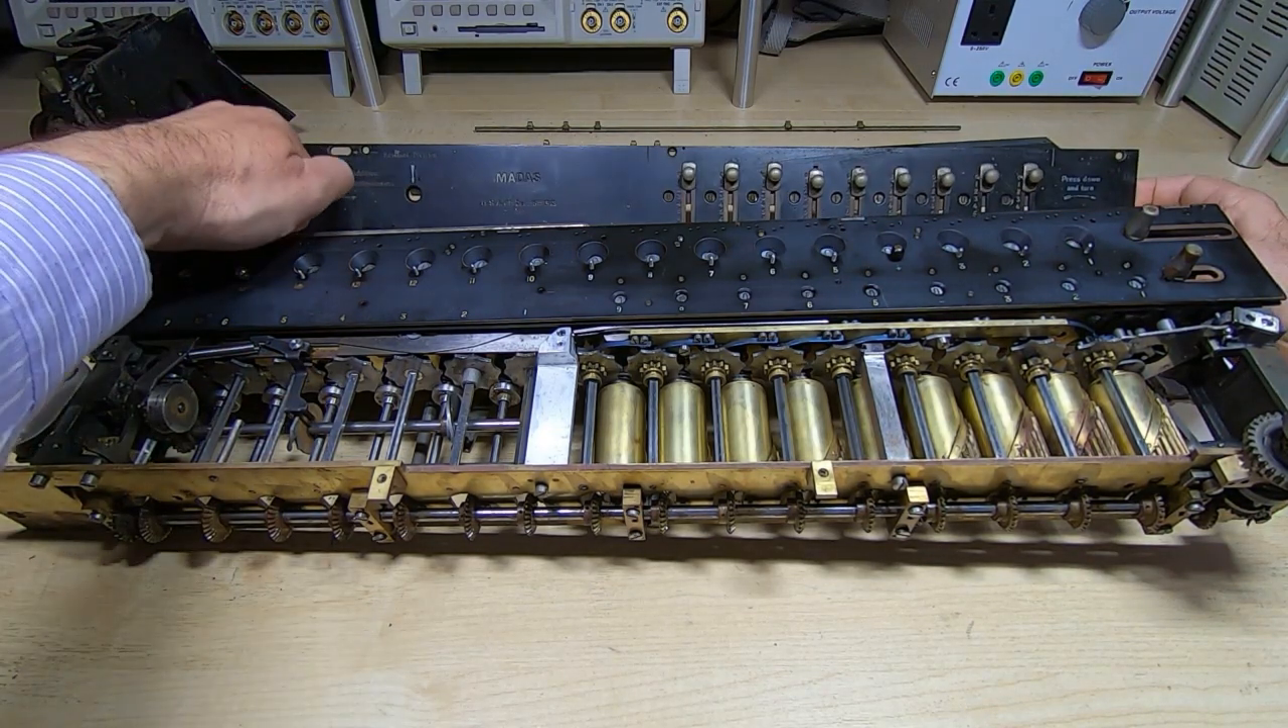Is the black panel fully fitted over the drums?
No.